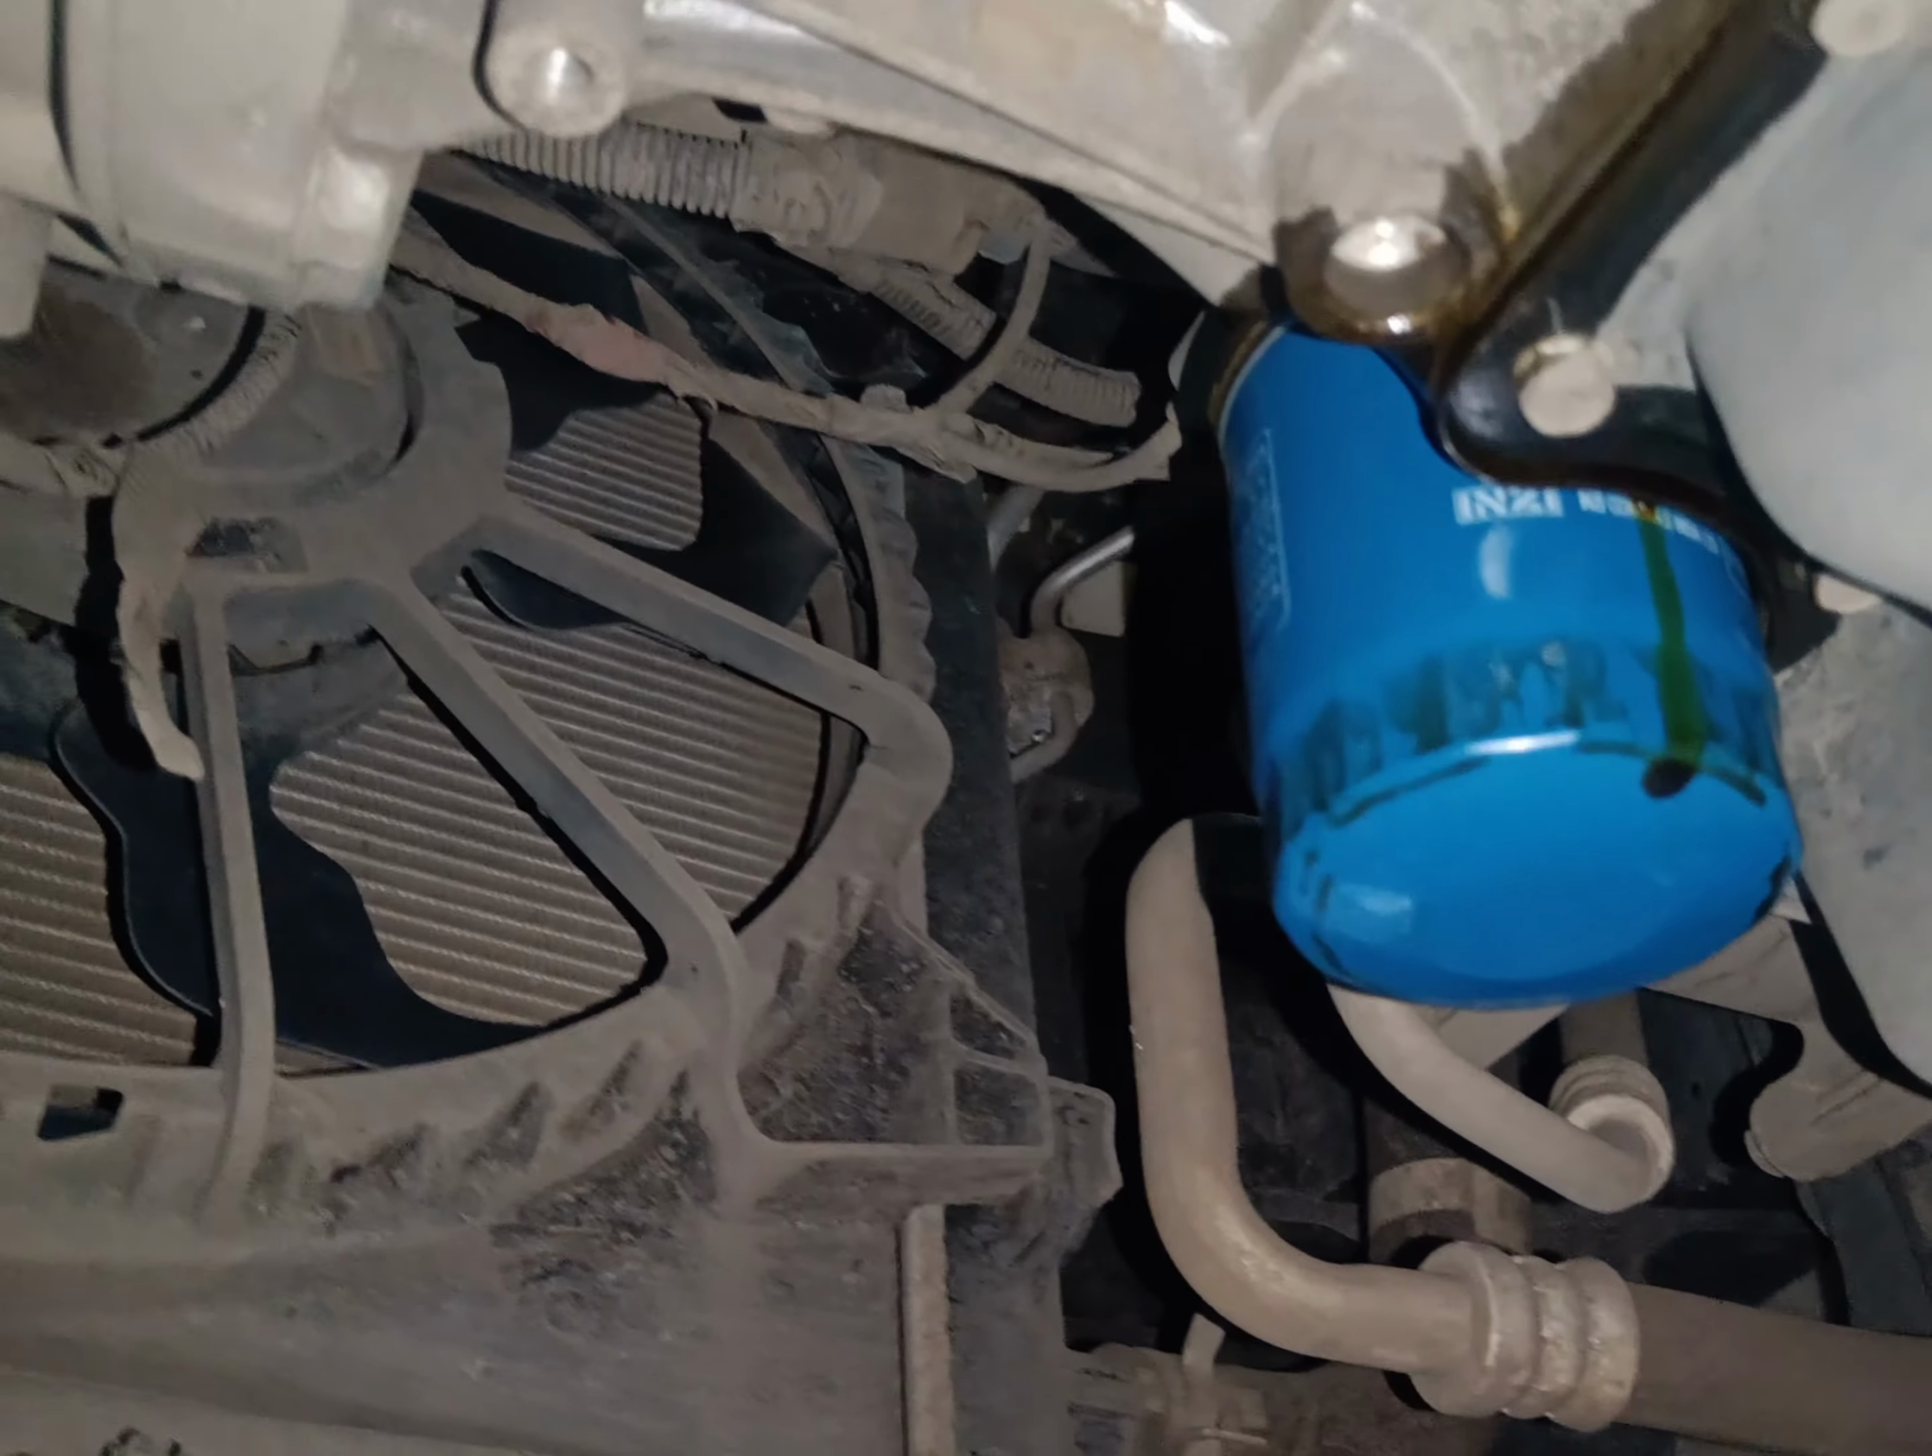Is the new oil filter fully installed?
Yes.